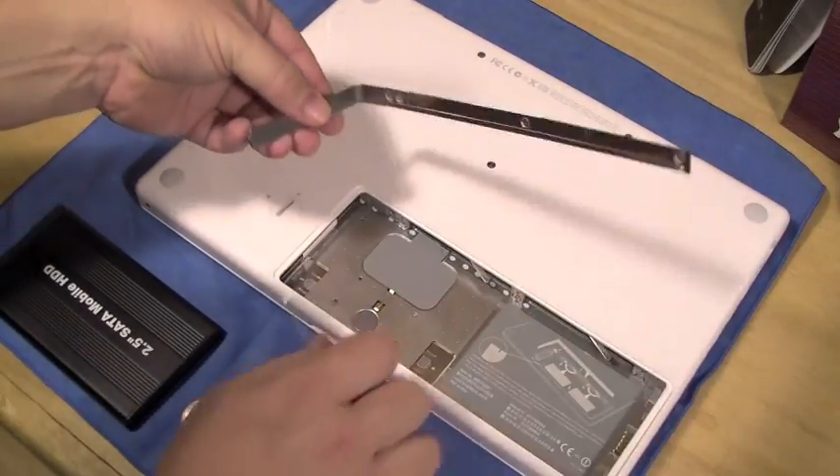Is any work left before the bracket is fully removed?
No.